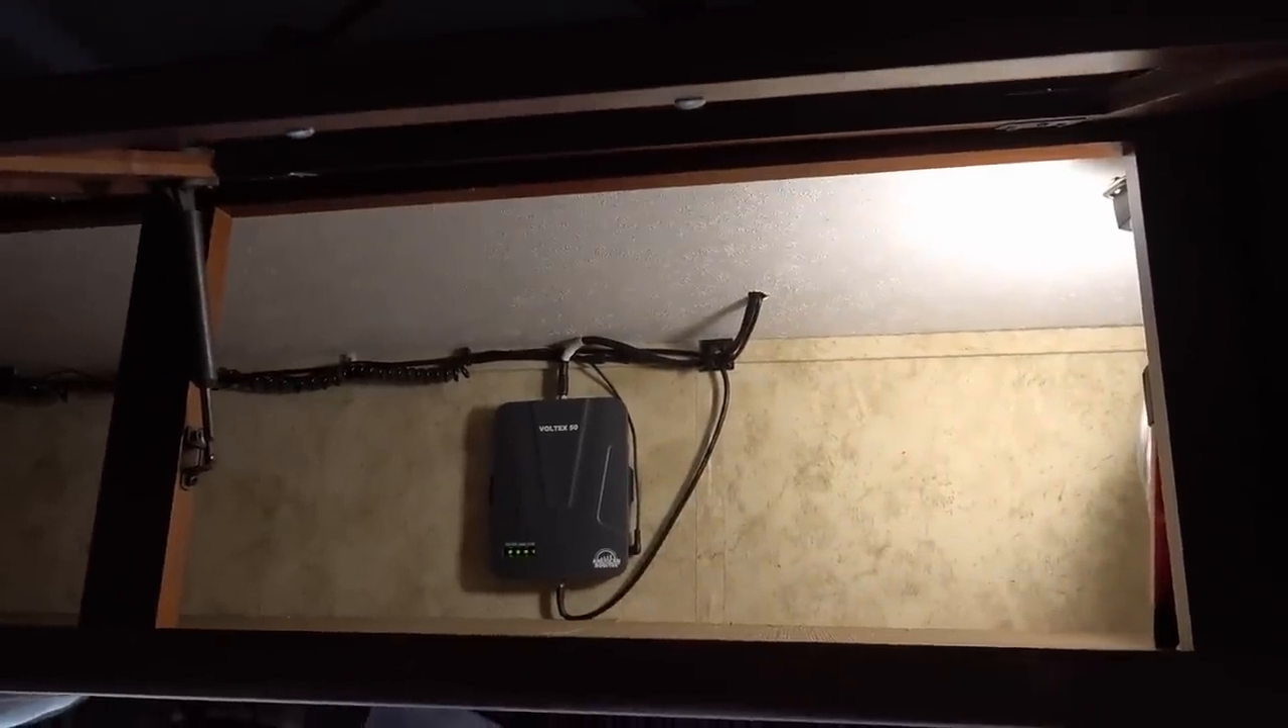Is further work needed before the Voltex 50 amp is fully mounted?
No.